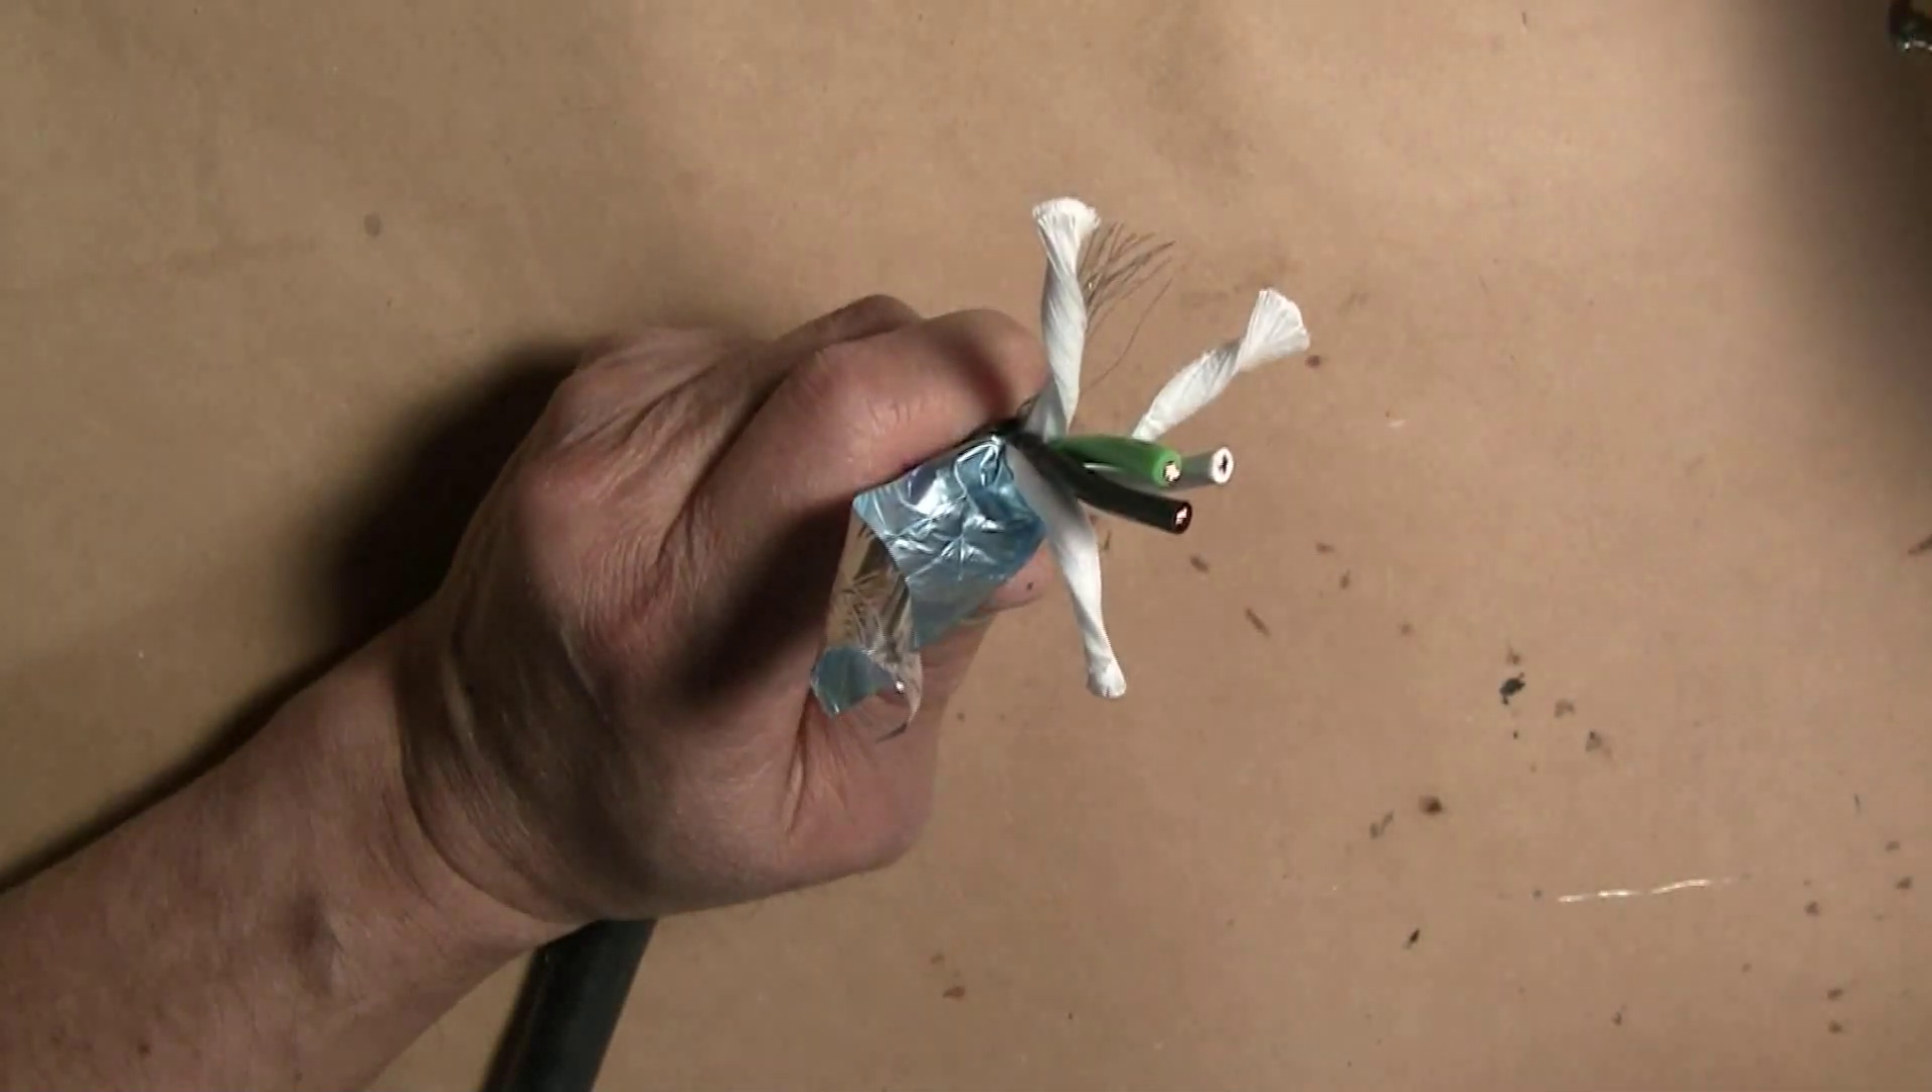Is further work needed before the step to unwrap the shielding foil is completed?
No.